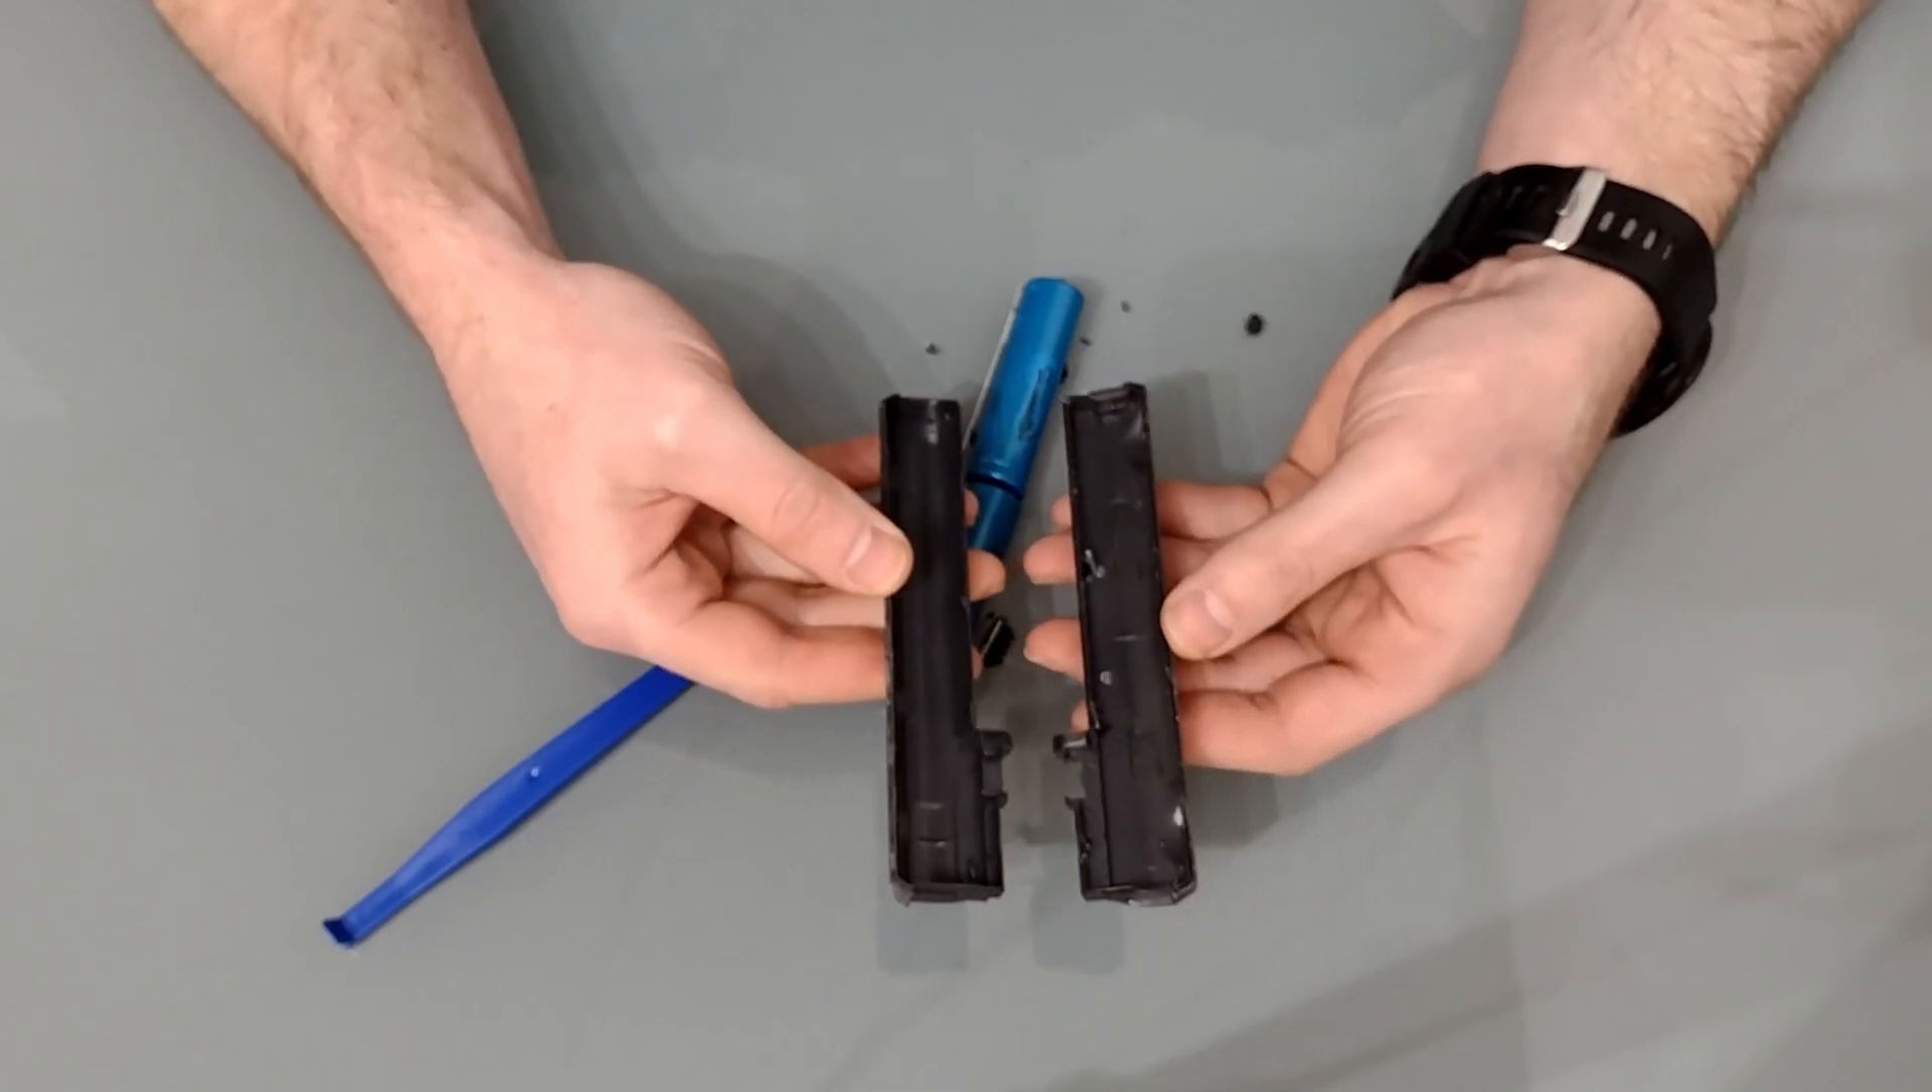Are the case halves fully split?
Yes.